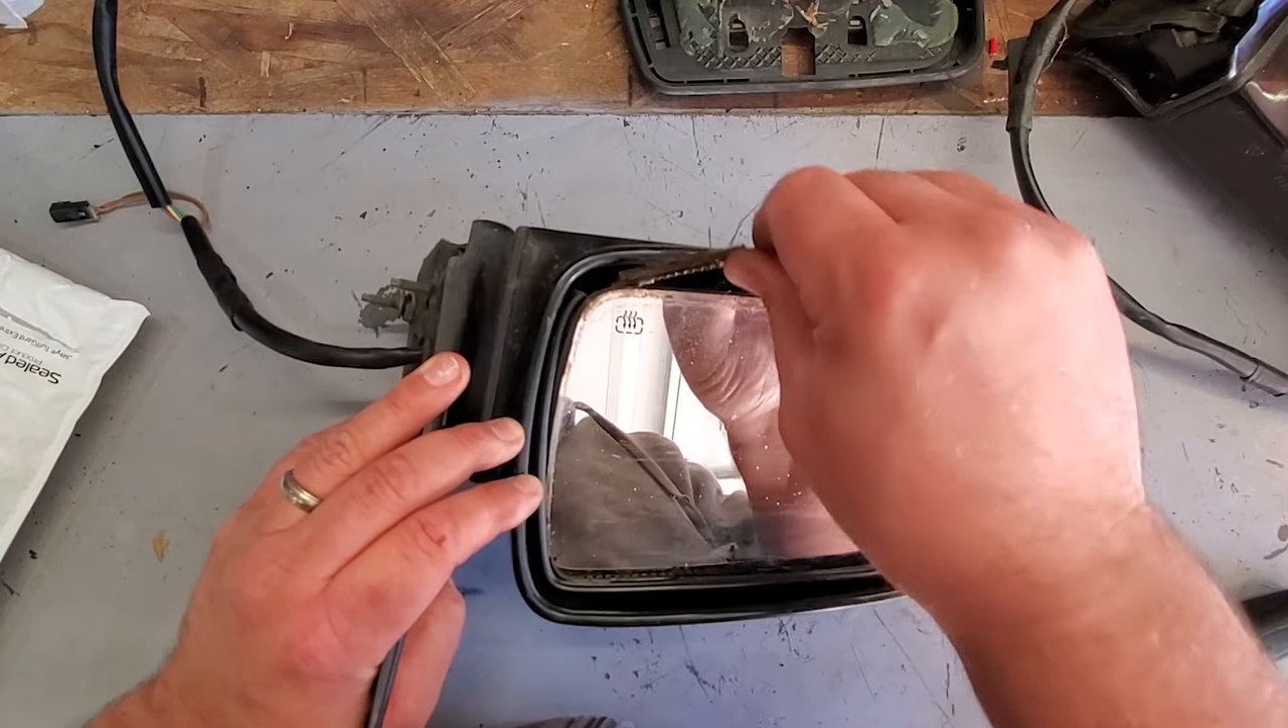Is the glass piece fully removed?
No.